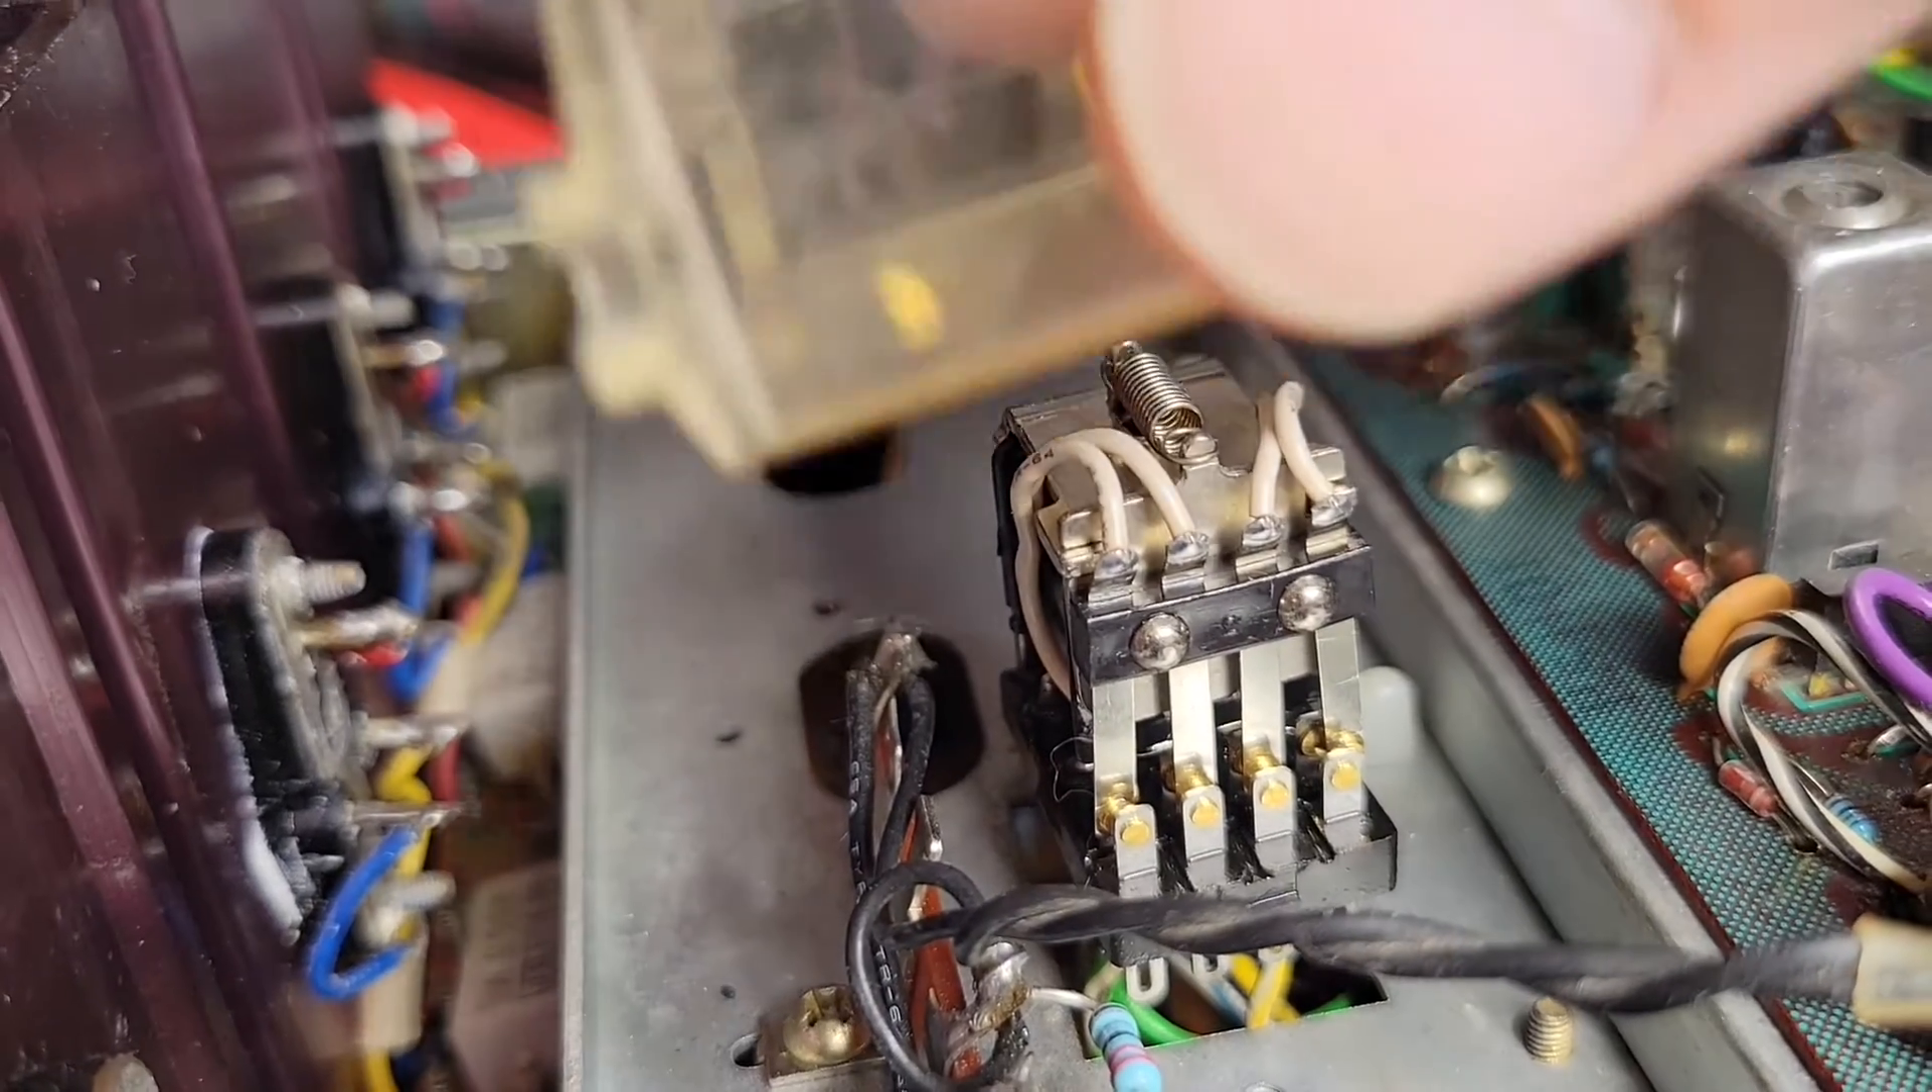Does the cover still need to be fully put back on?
Yes.